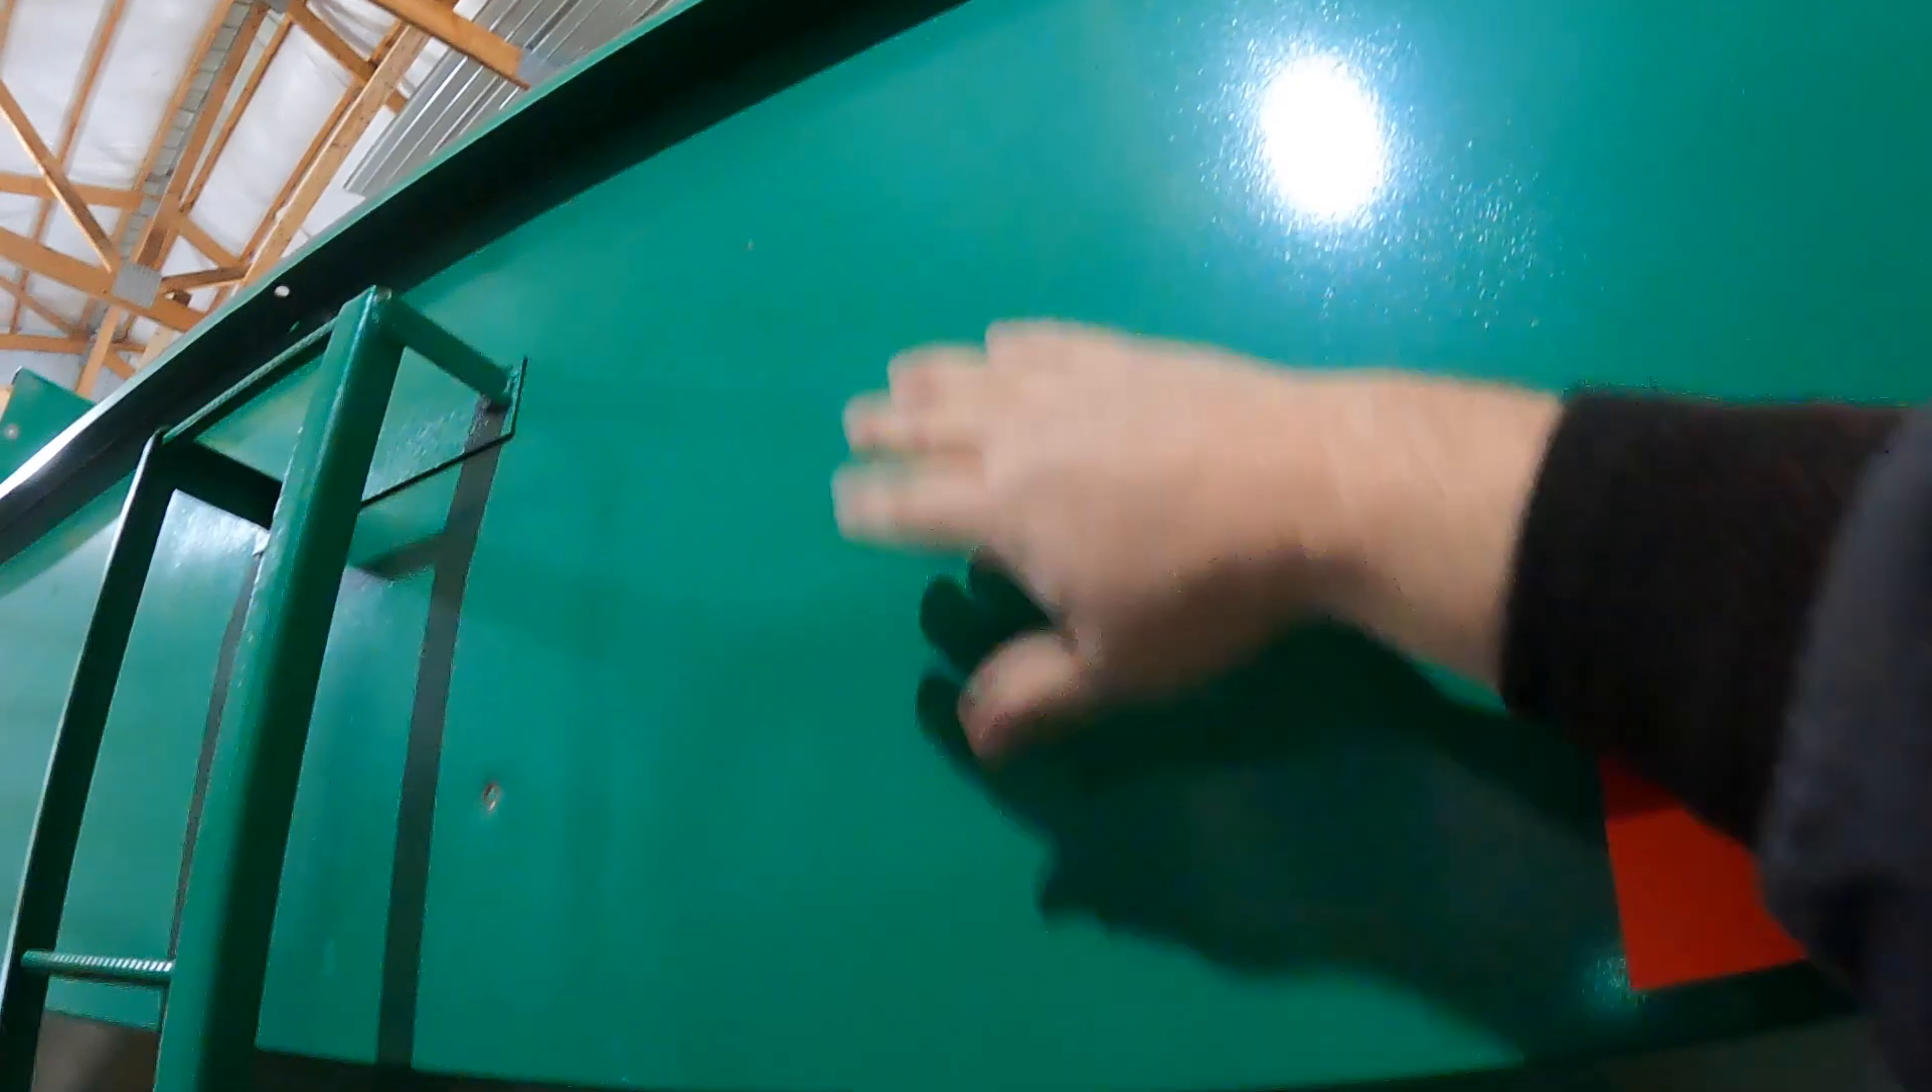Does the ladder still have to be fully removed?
Yes.